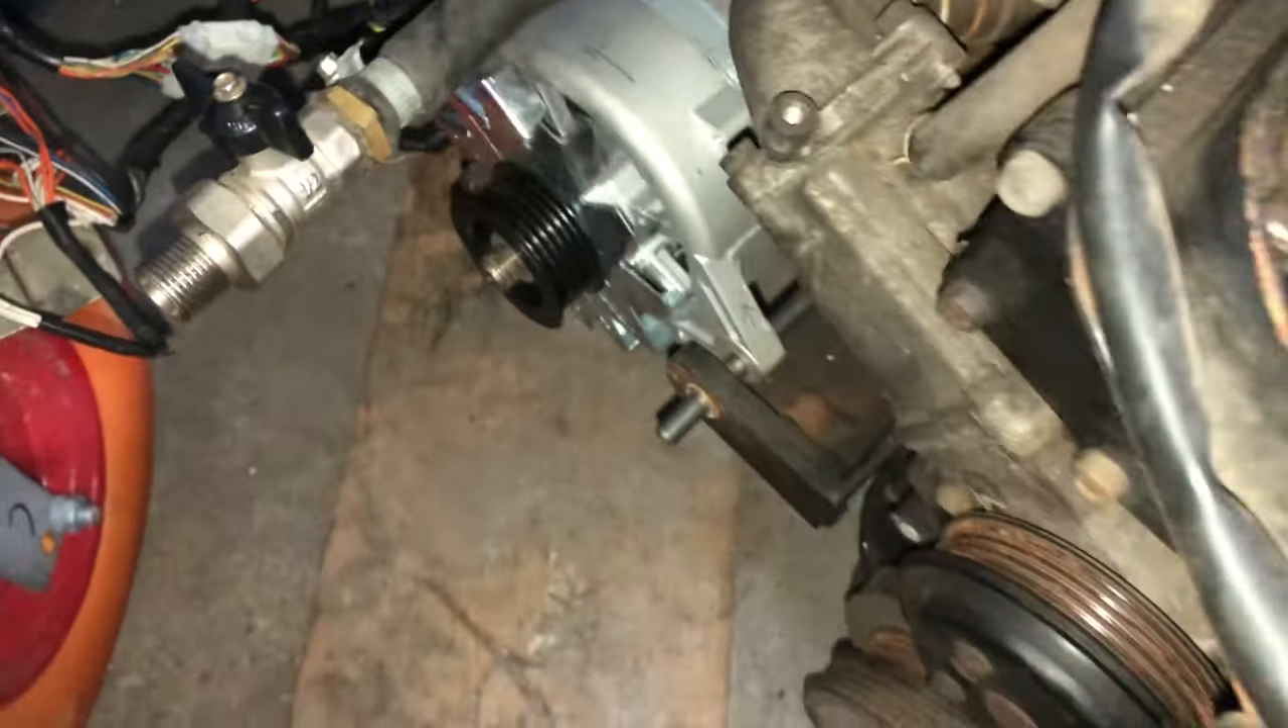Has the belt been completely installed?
No.